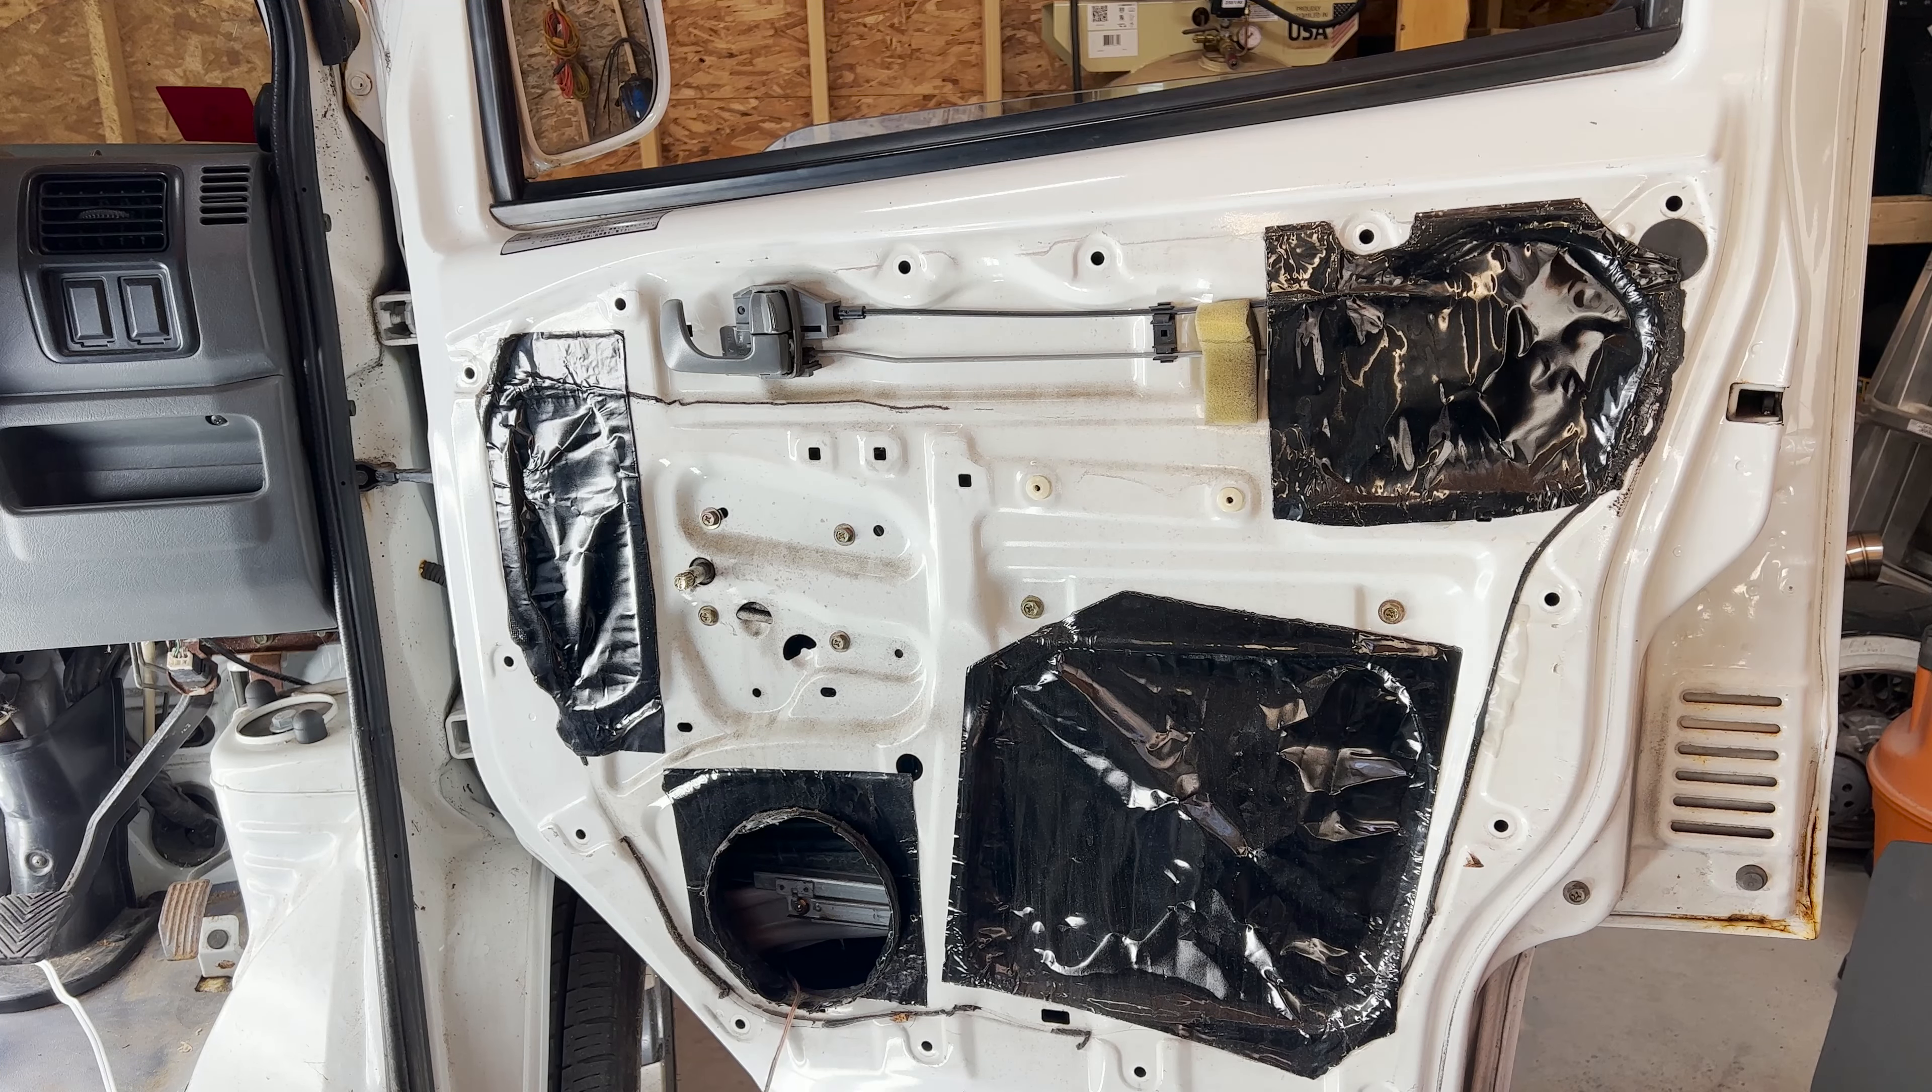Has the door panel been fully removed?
Yes.